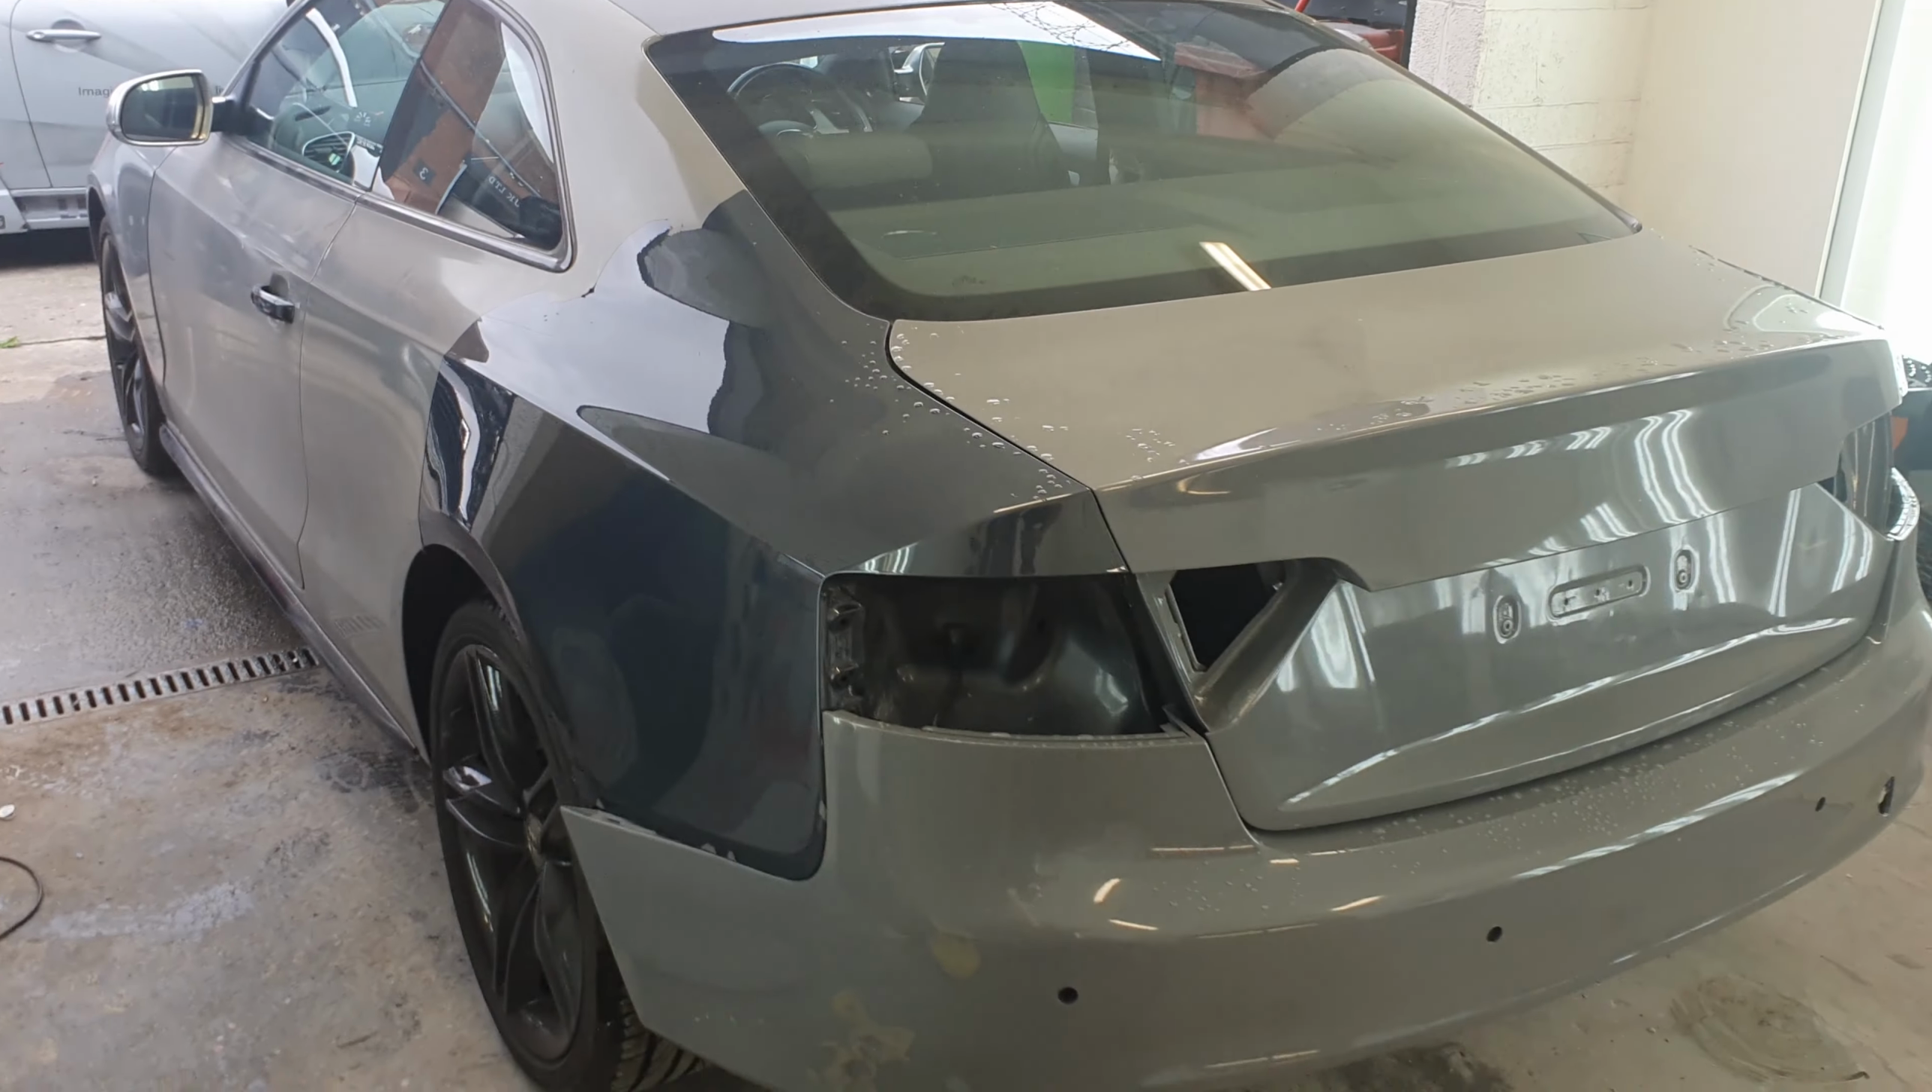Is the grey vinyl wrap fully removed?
No.